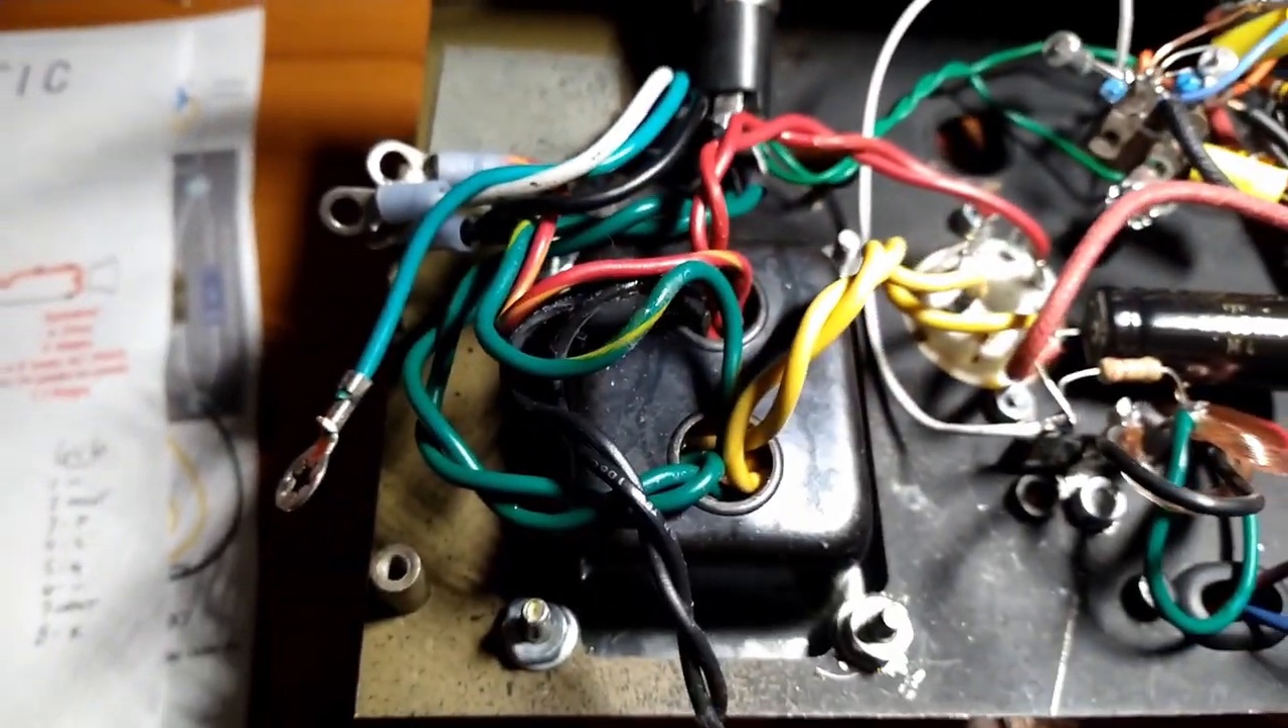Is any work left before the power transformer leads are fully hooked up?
Yes.